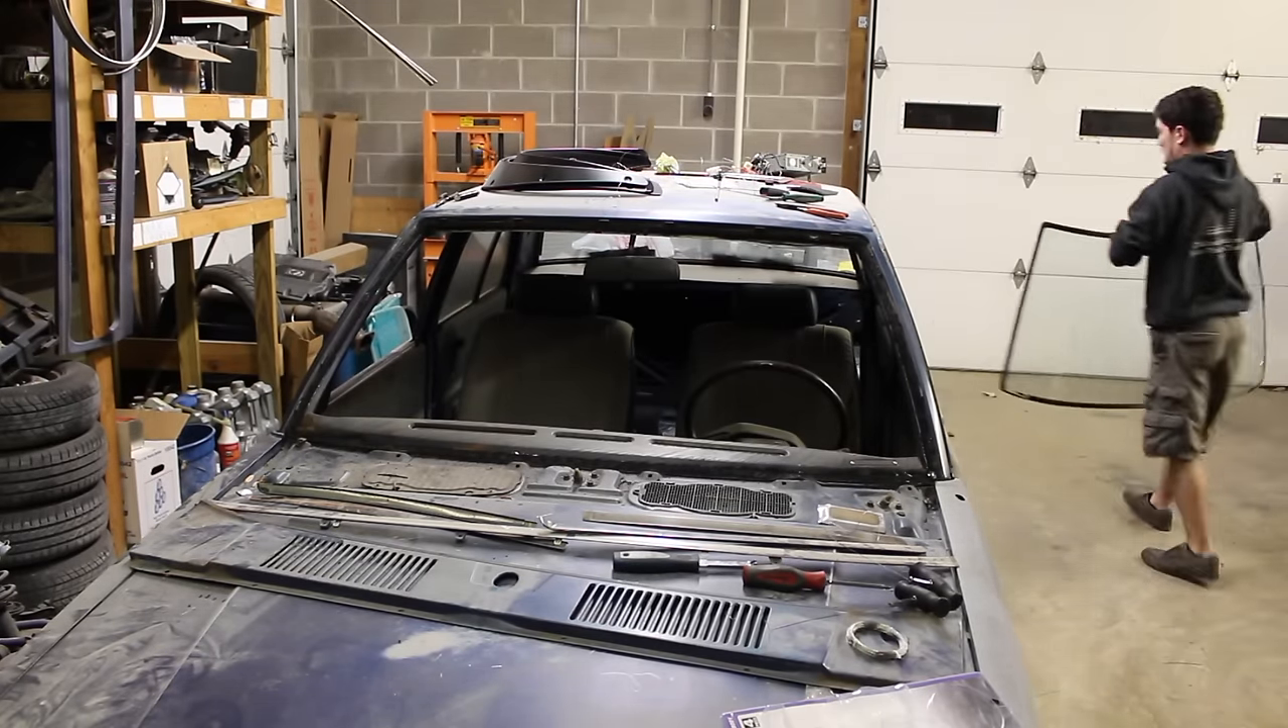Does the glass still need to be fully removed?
No.